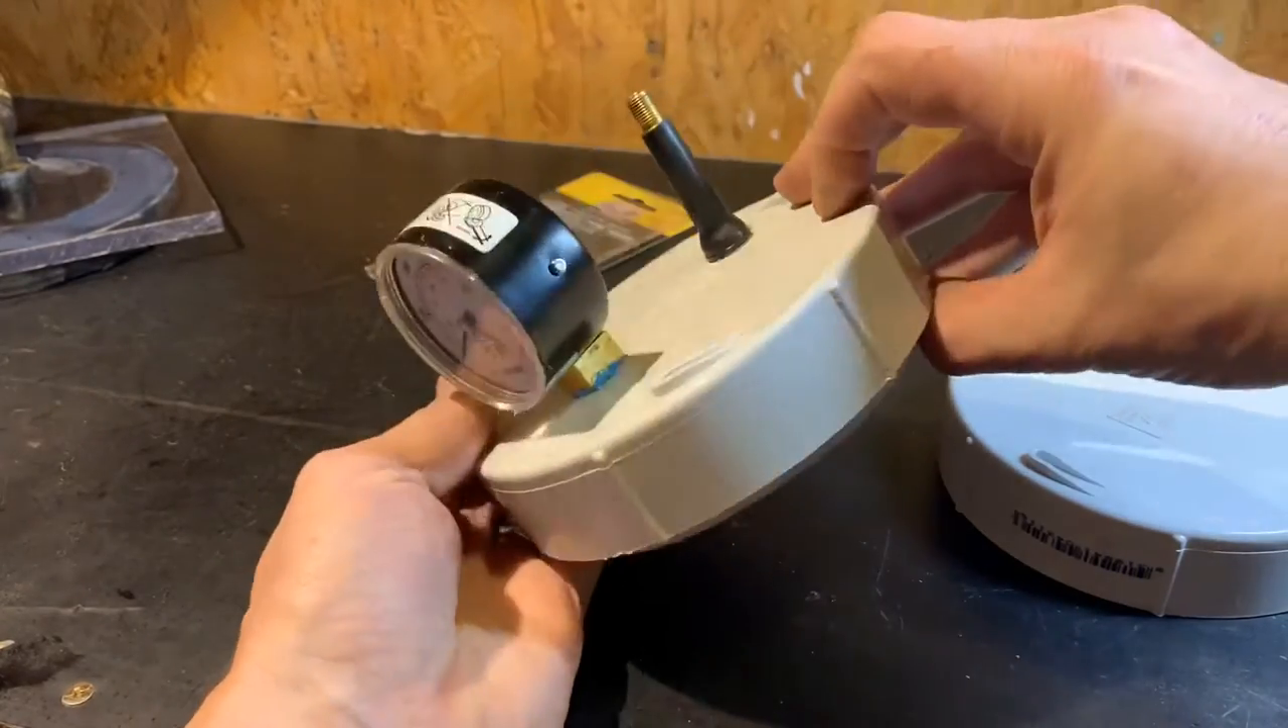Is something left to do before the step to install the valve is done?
No.